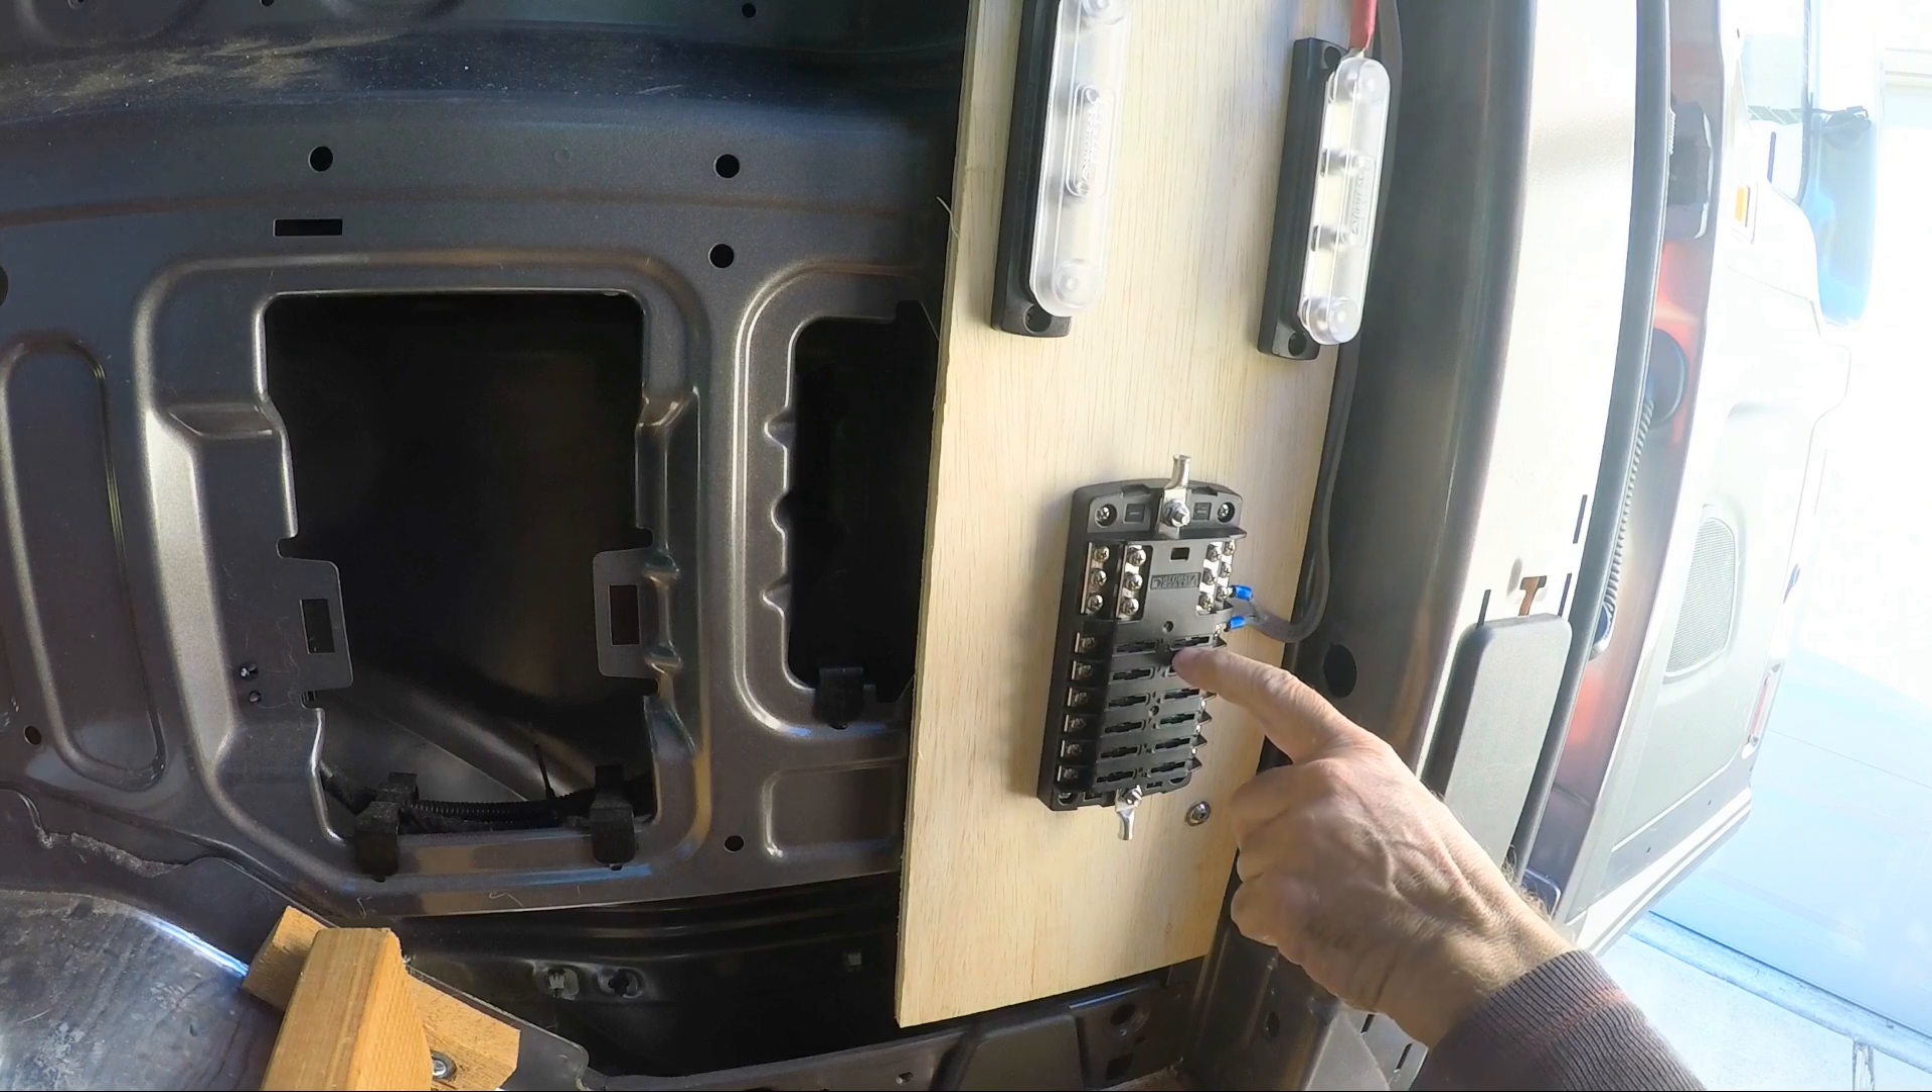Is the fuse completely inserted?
No.